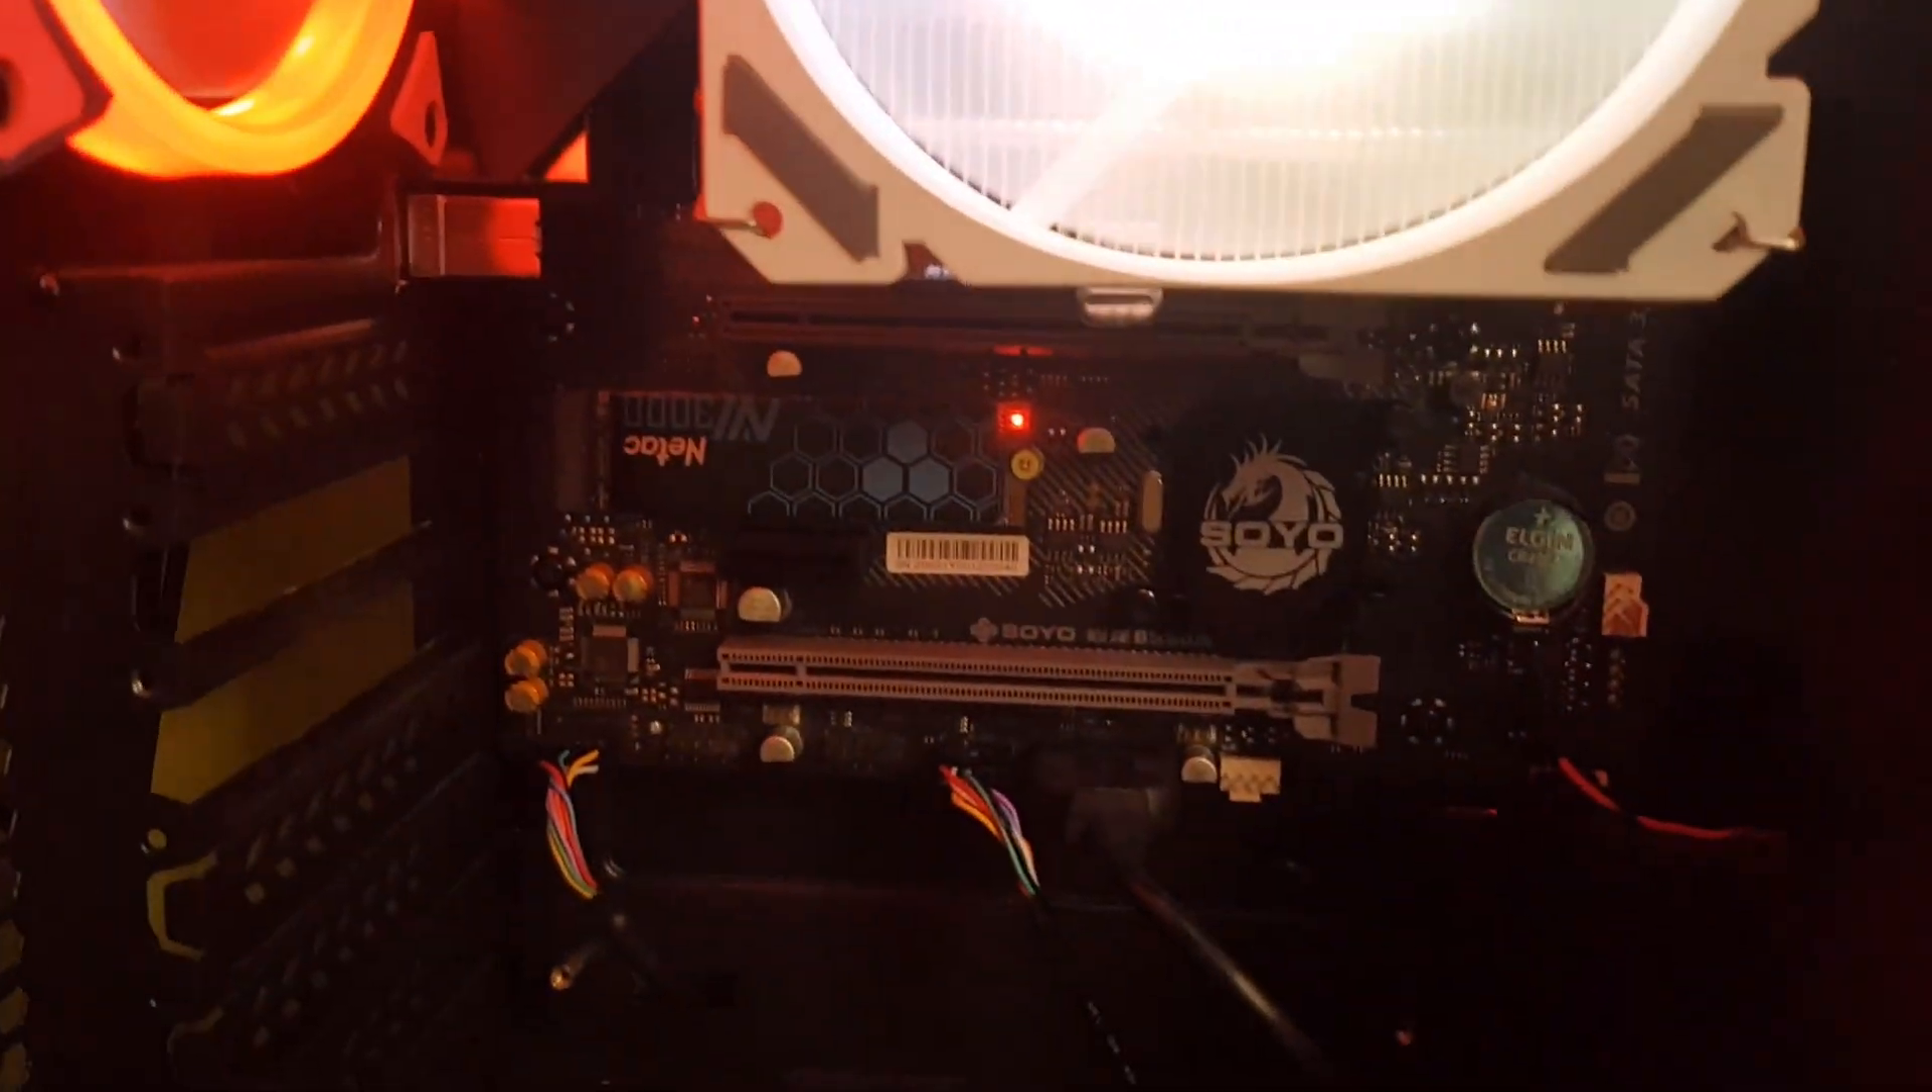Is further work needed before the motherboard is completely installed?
No.